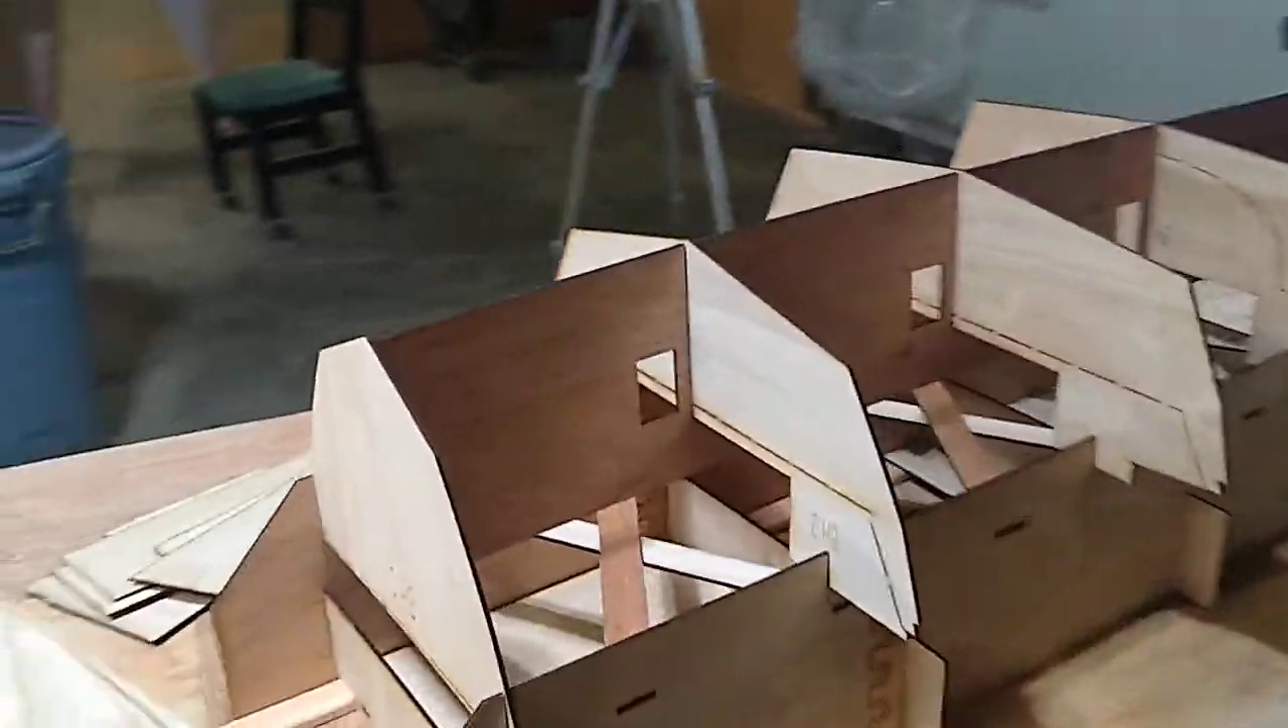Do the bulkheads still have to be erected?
No.